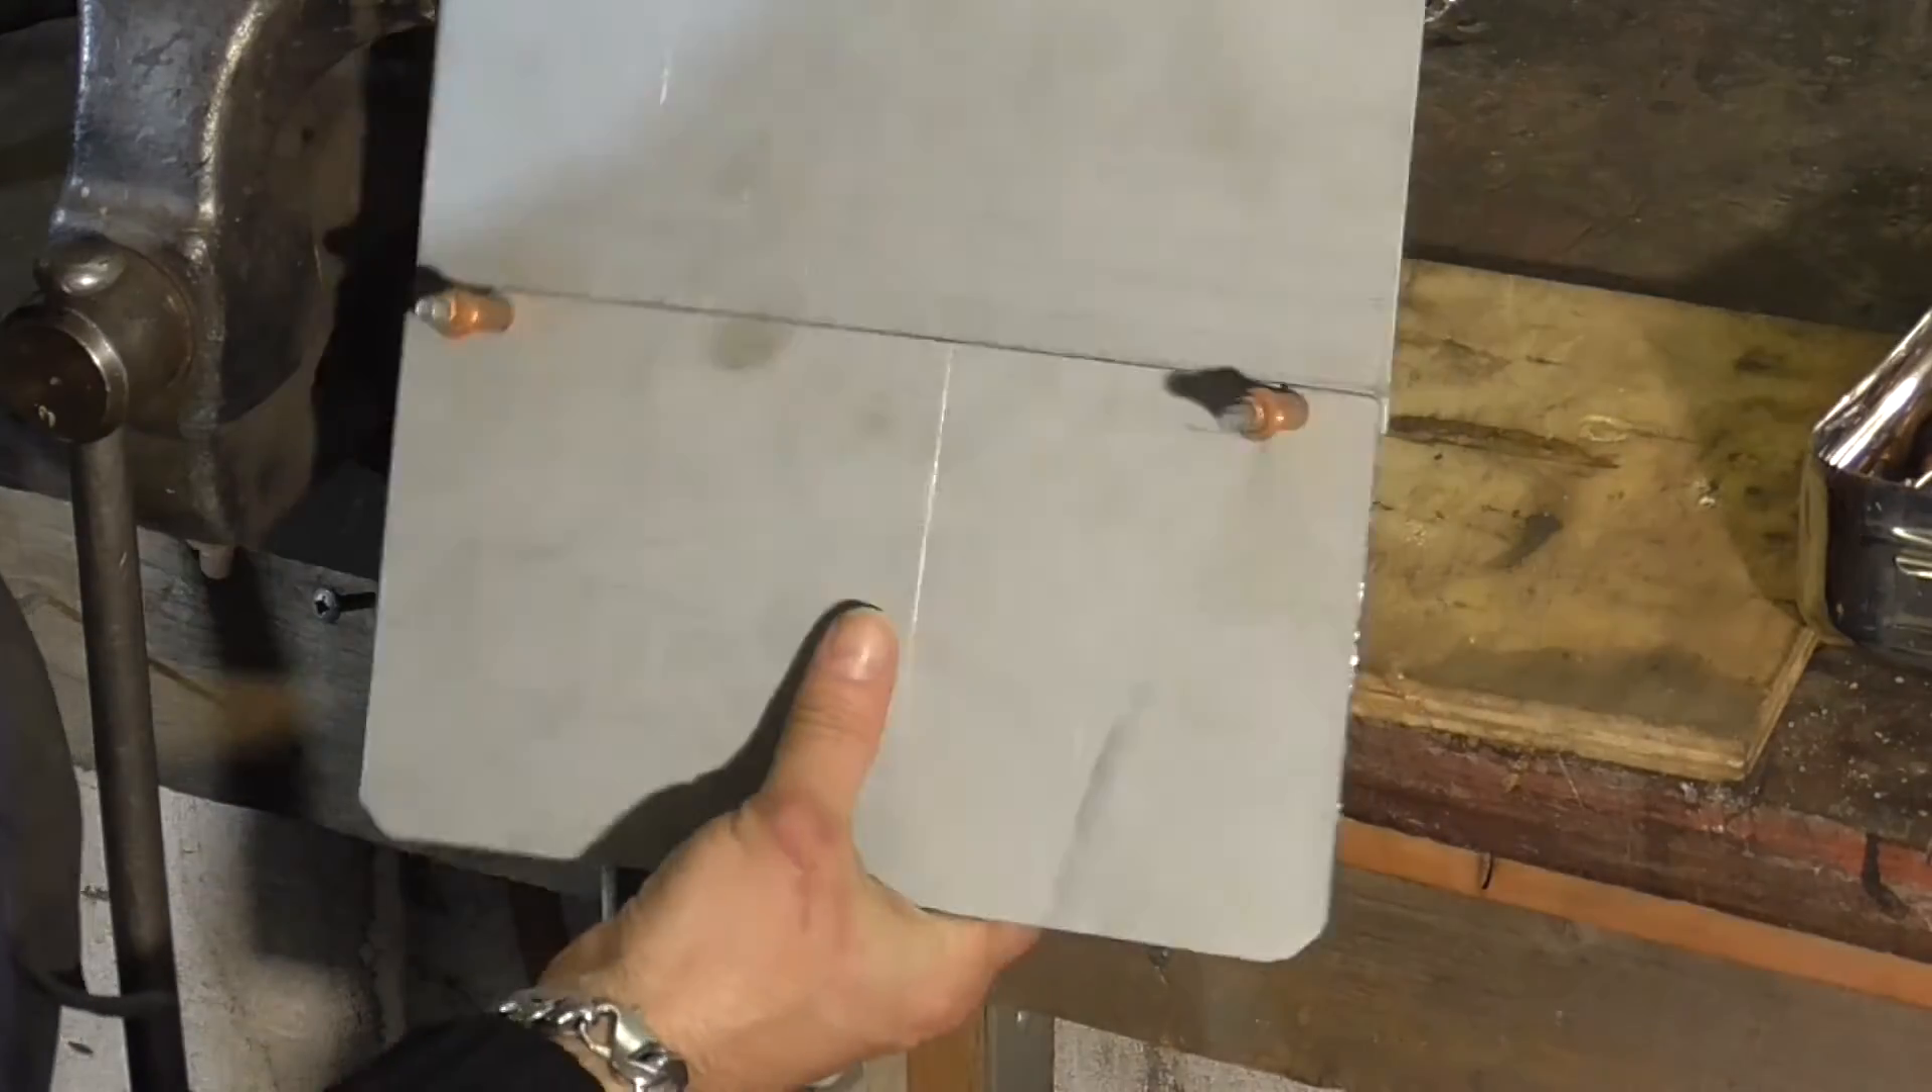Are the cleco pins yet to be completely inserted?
No.